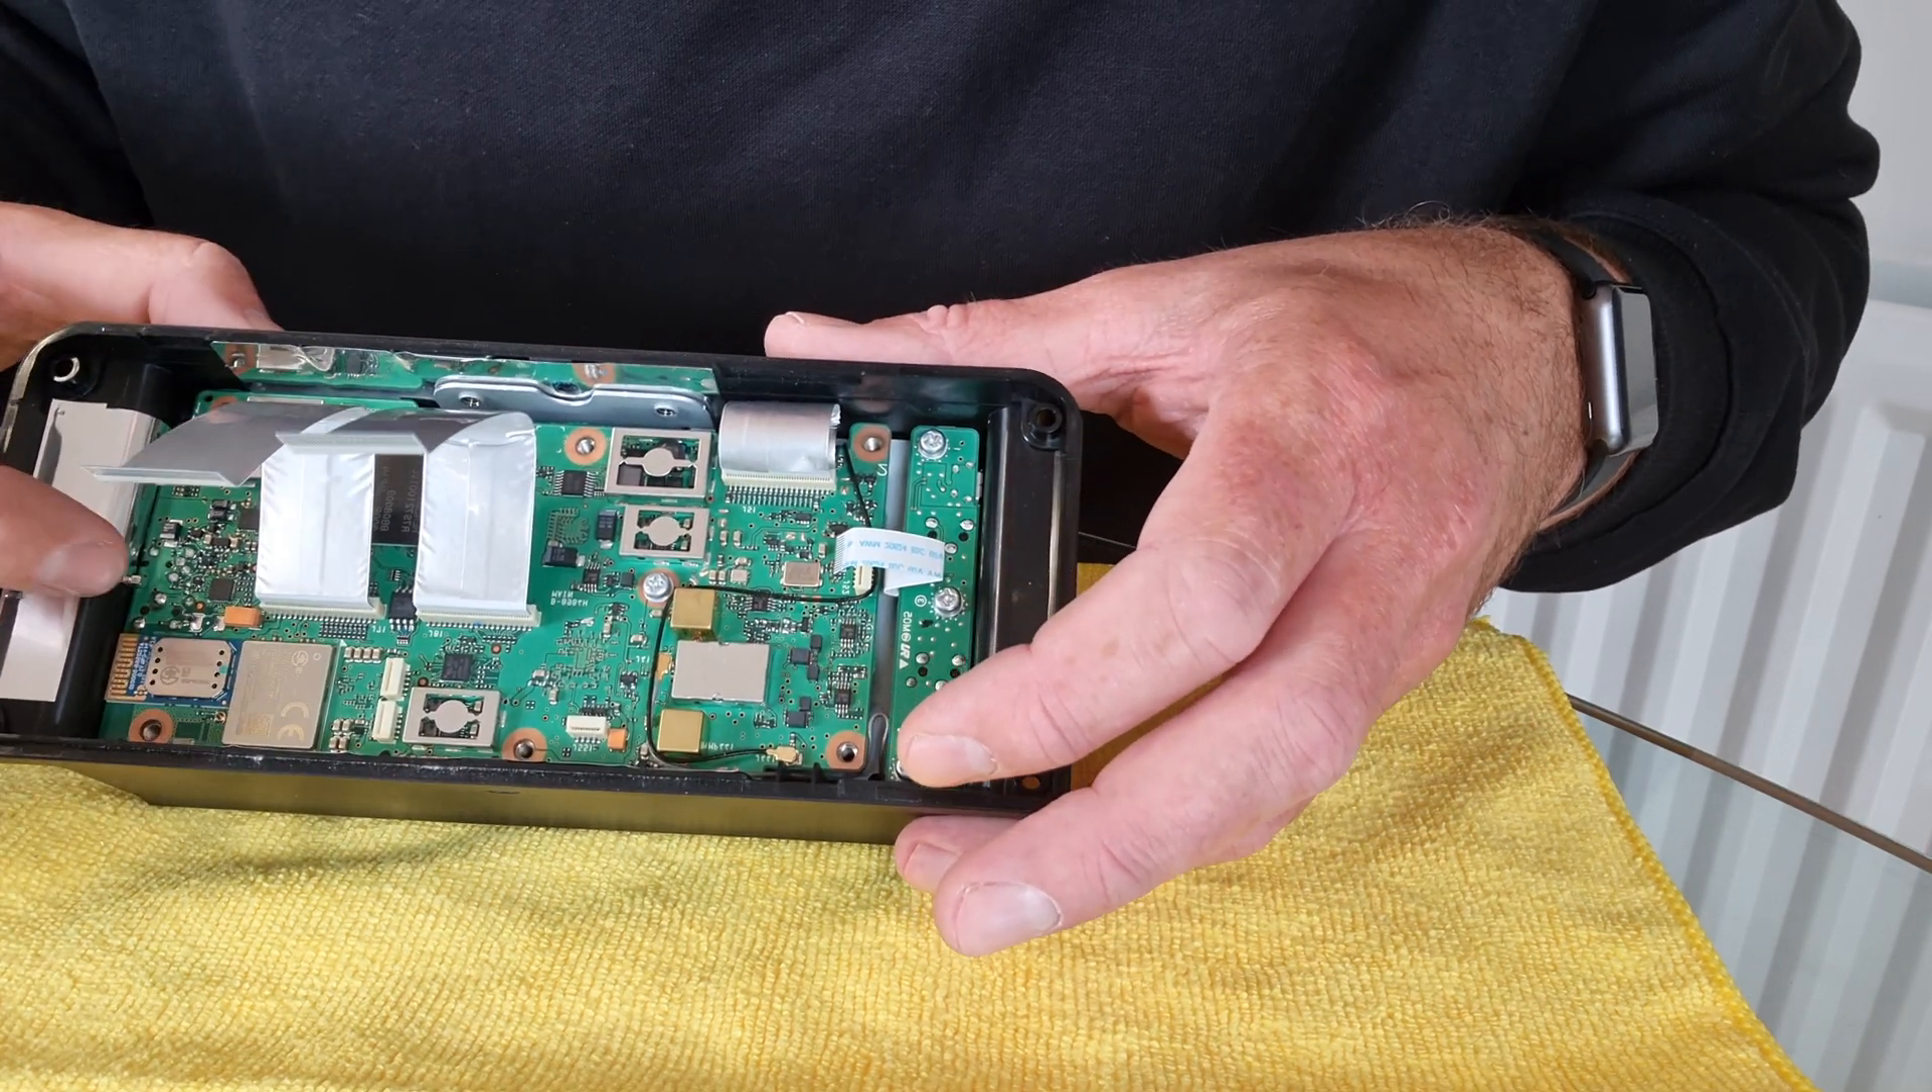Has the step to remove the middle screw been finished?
No.